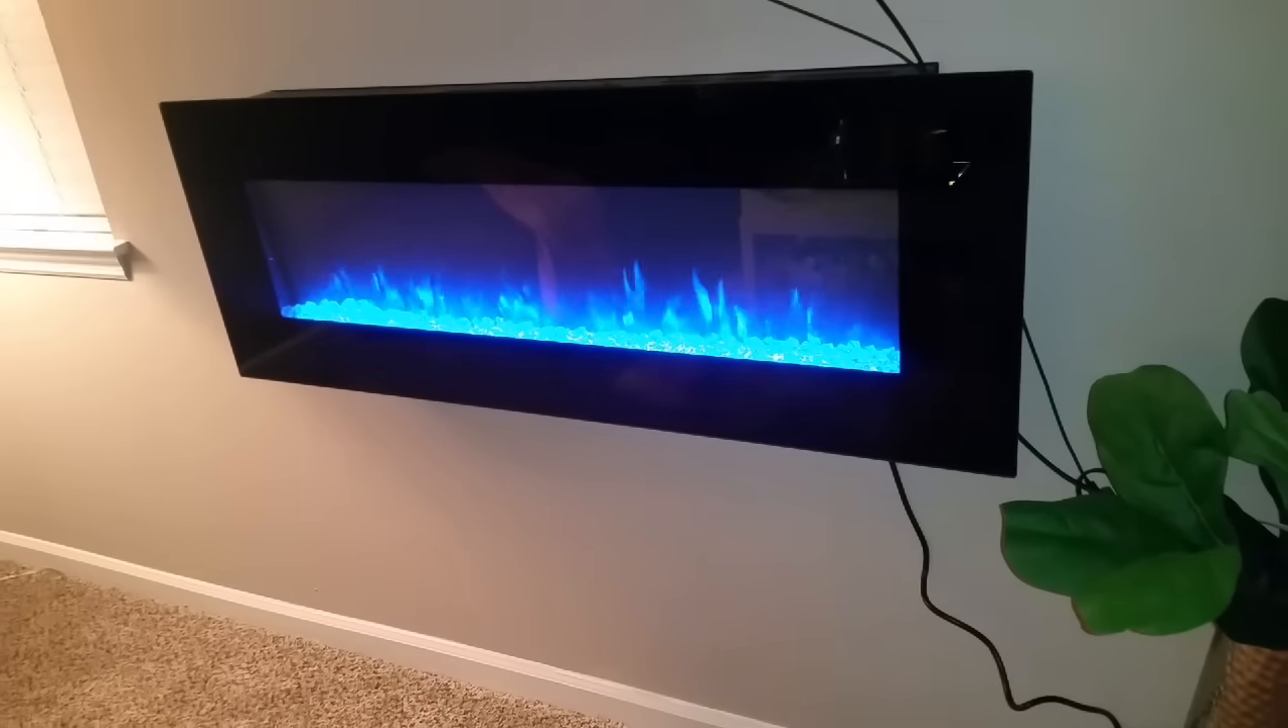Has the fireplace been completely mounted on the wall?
Yes.